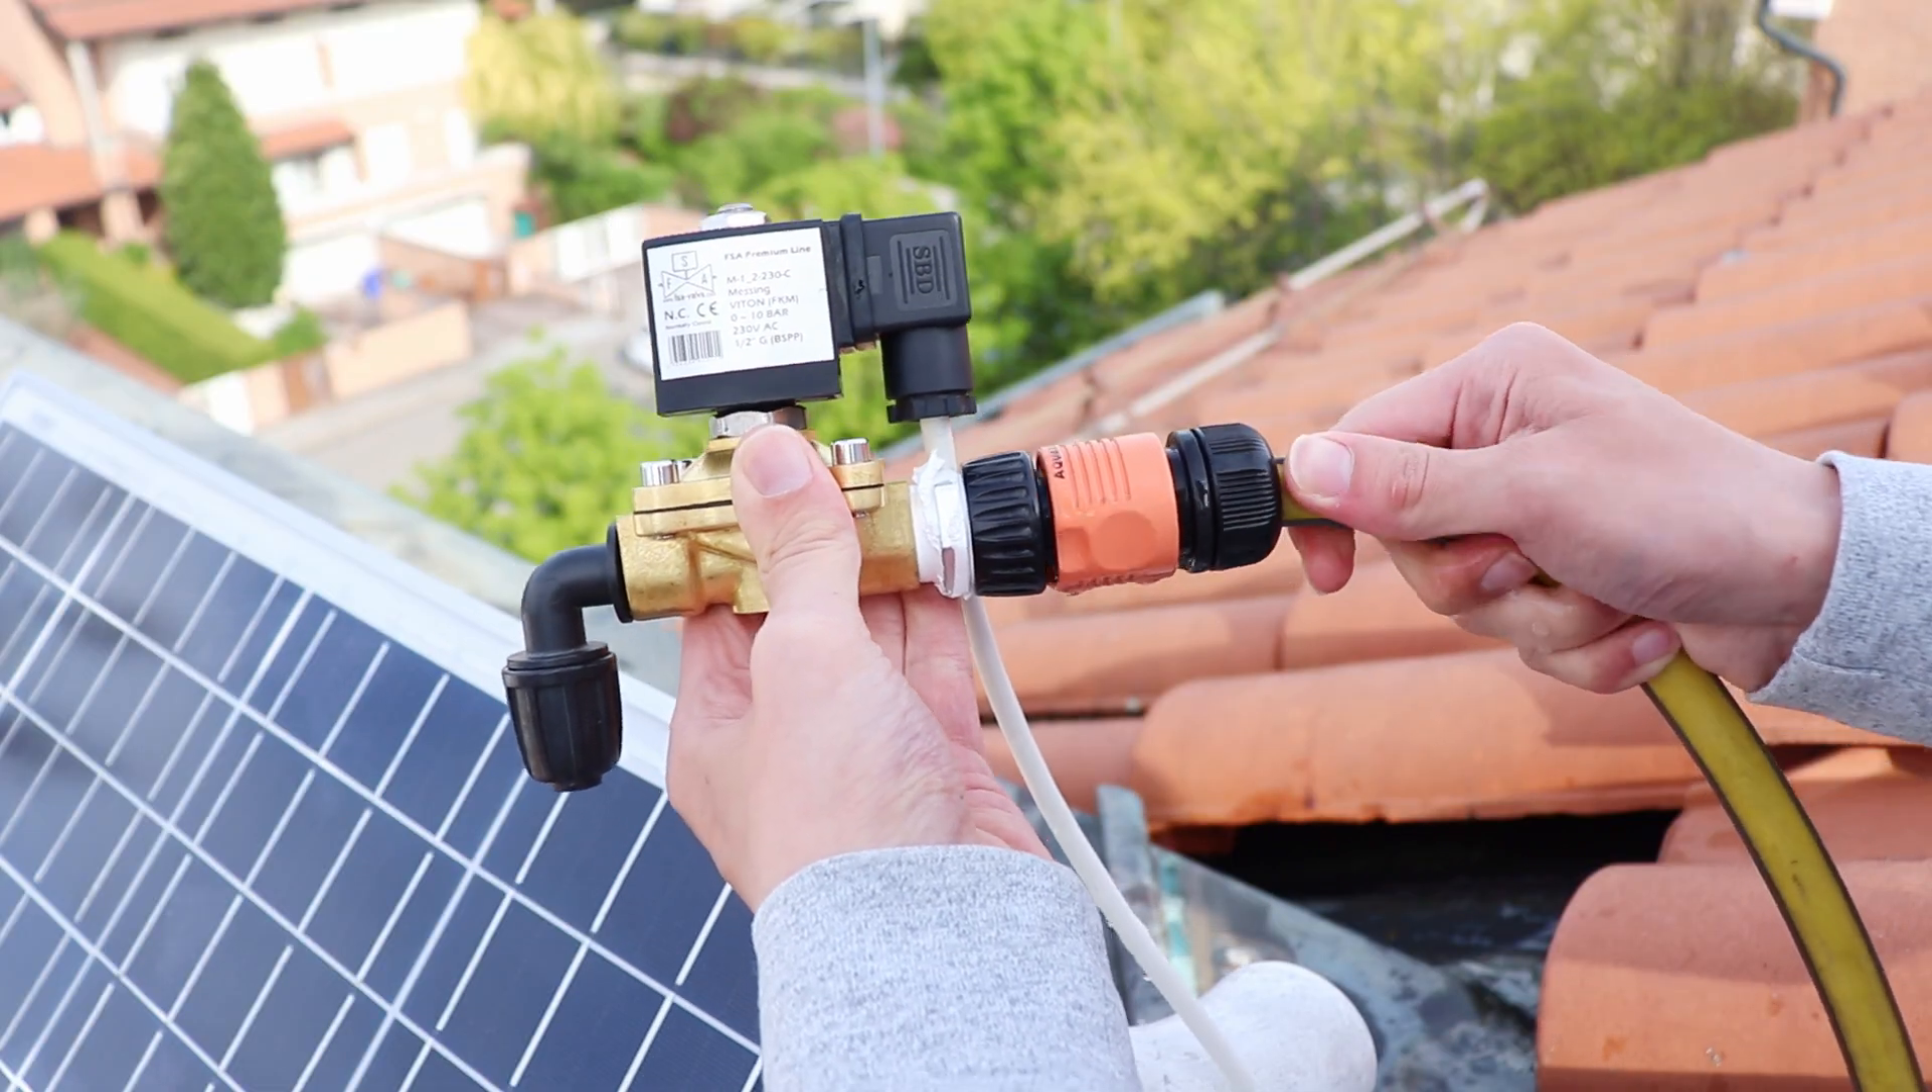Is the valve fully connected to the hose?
Yes.